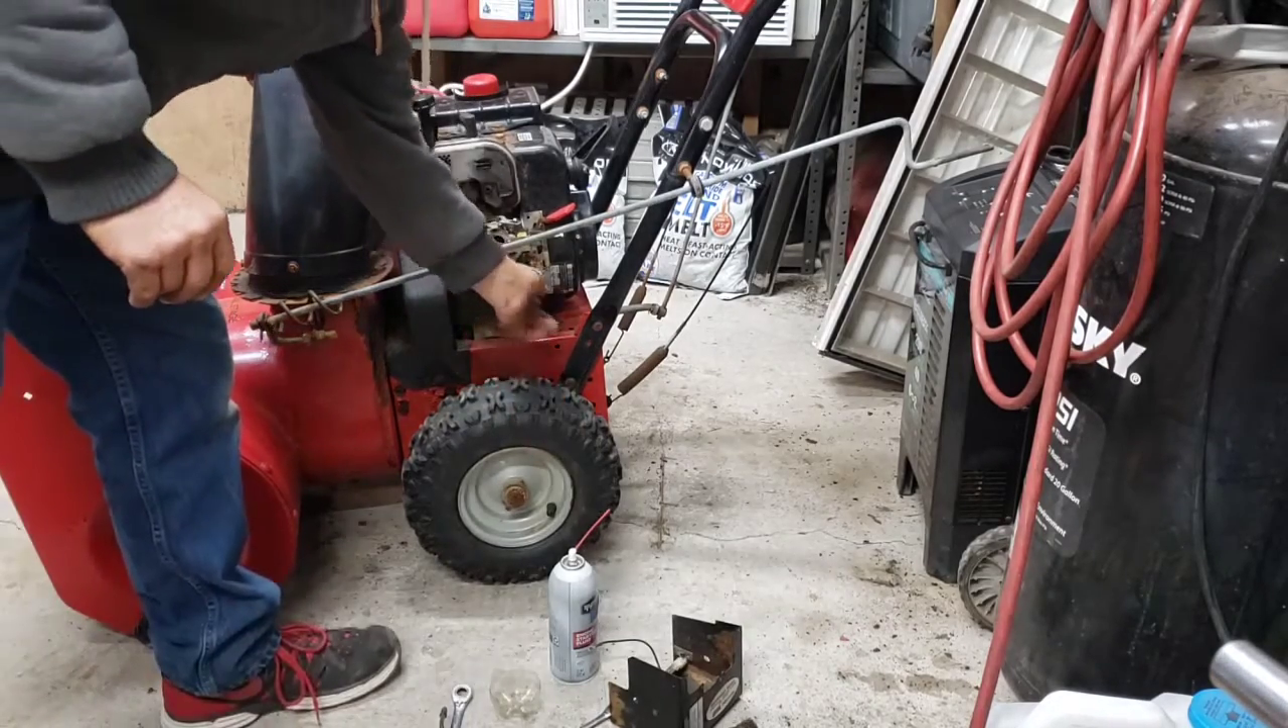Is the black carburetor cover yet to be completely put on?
Yes.